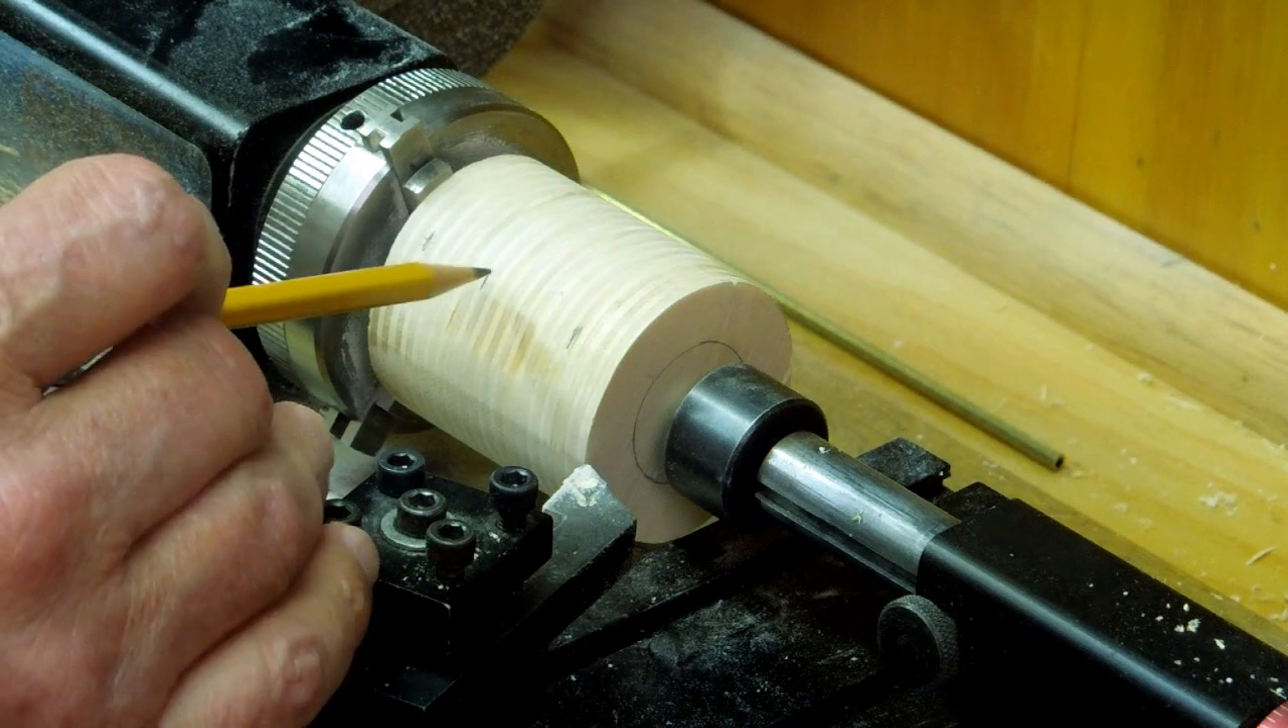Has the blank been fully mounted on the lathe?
Yes.